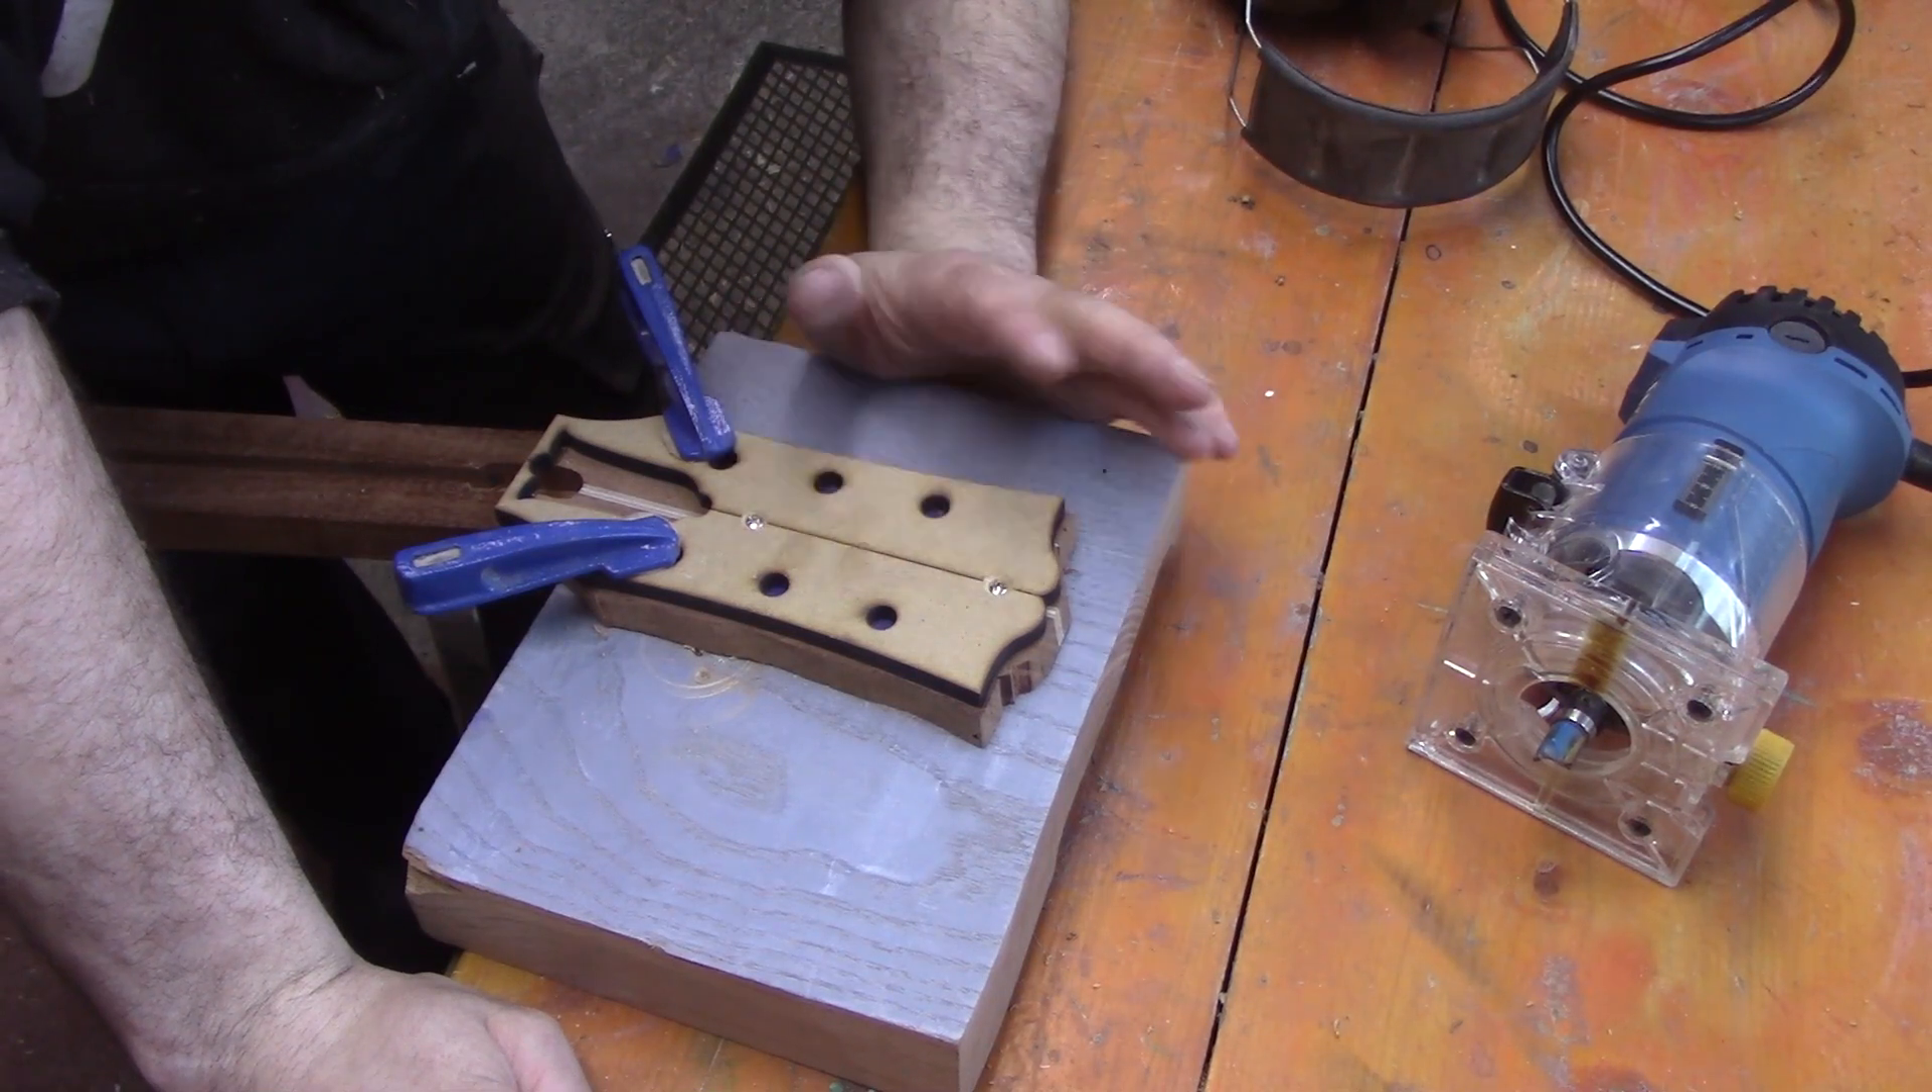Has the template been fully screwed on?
Yes.